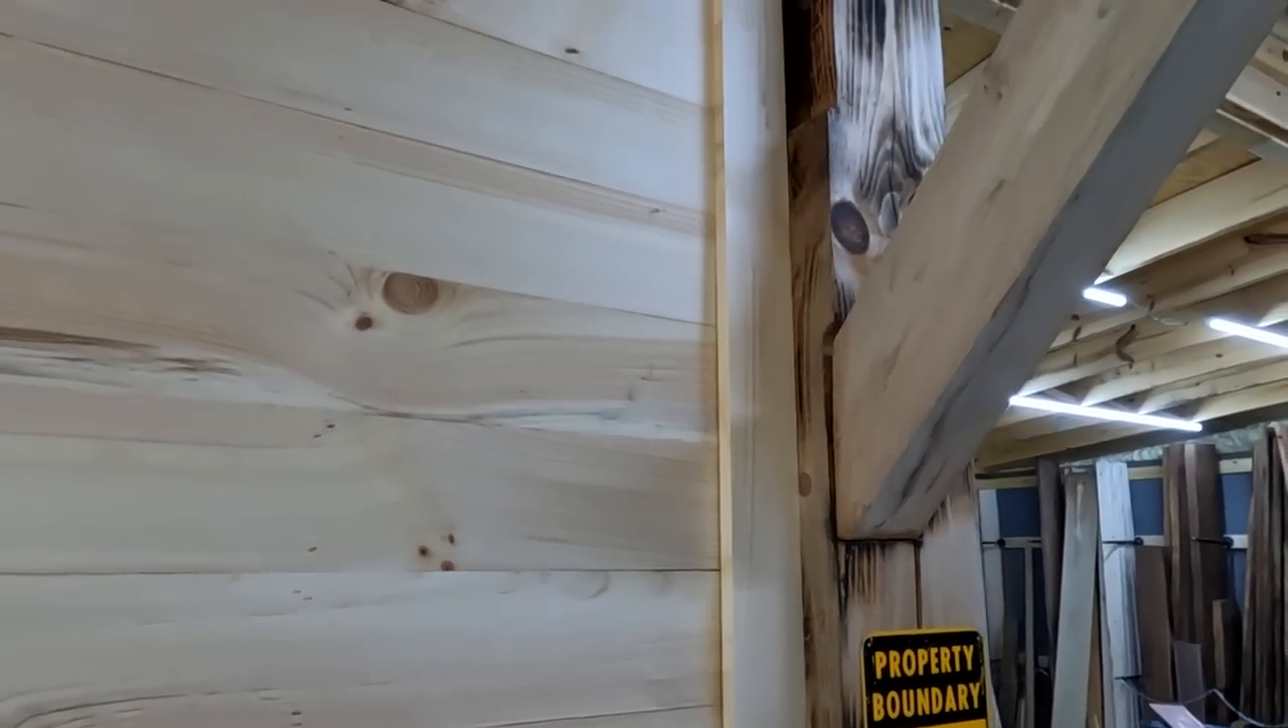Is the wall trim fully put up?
Yes.